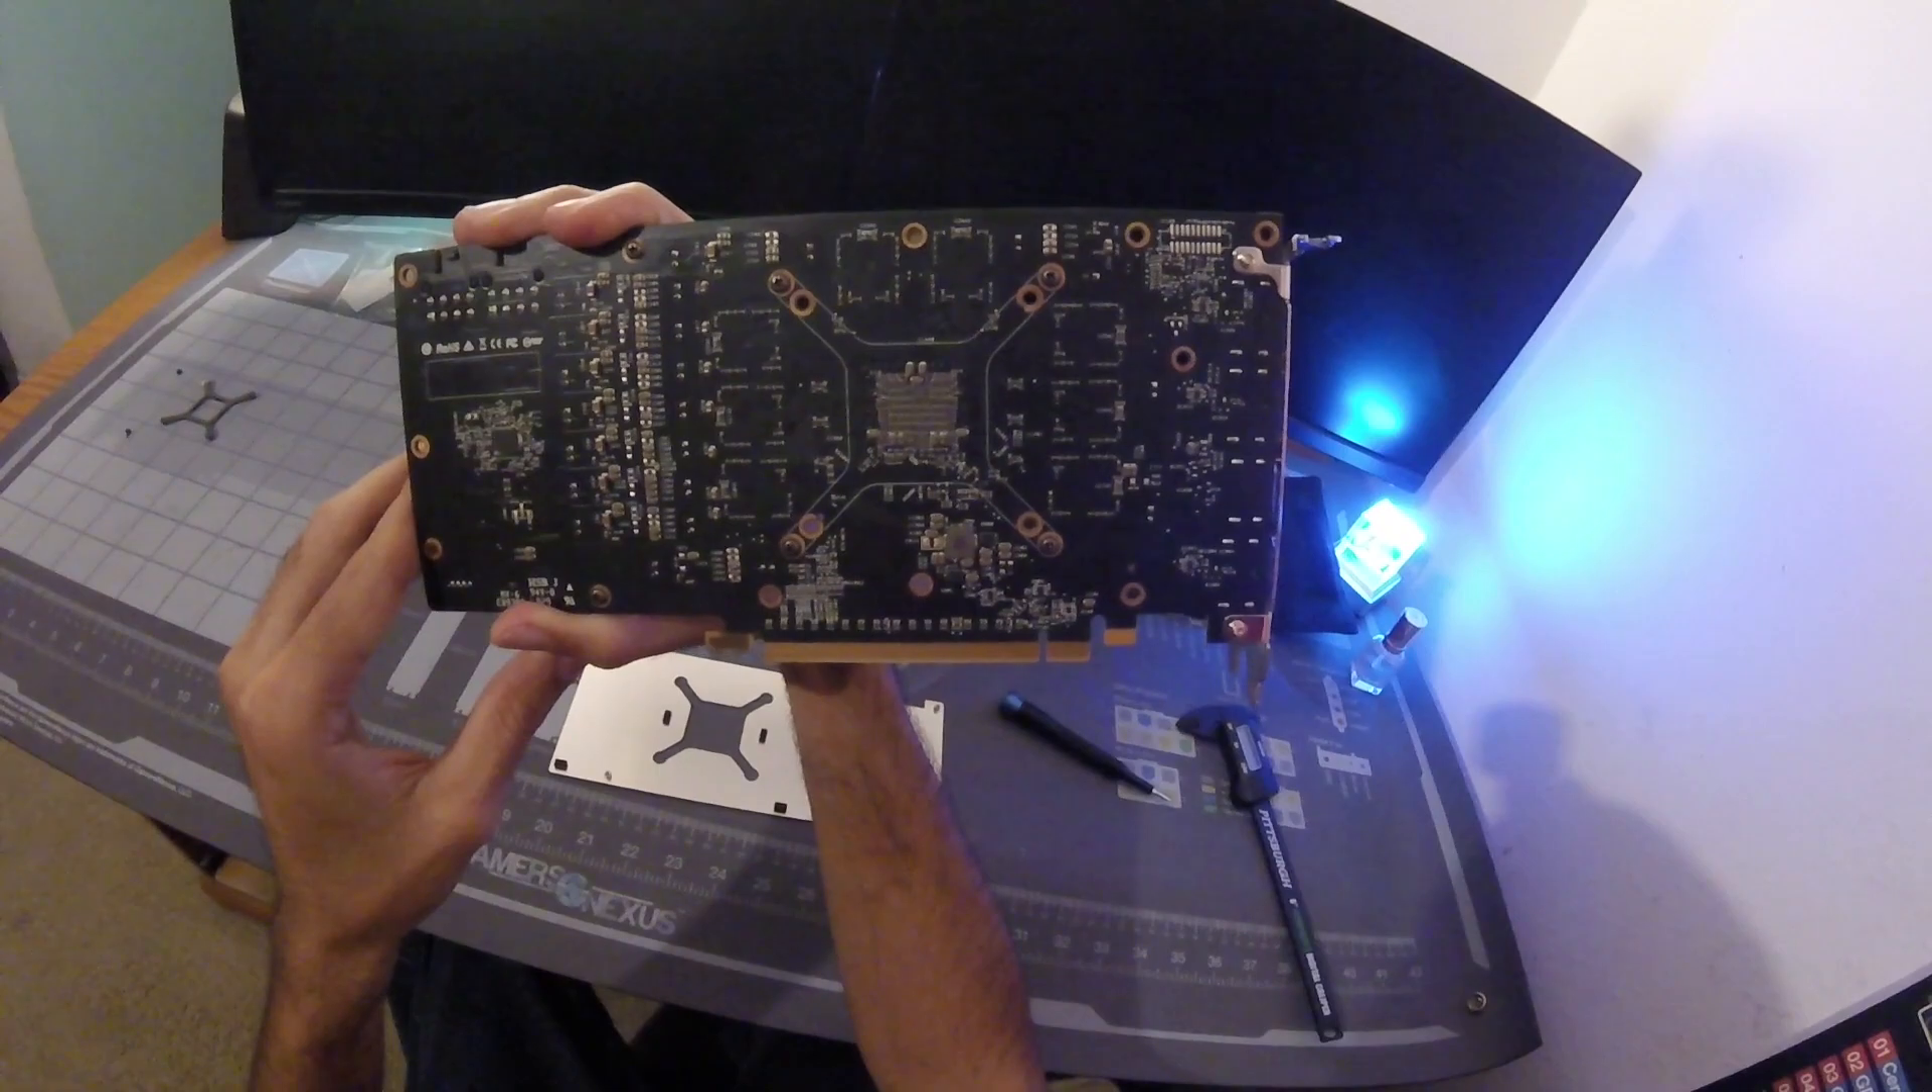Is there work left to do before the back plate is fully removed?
No.